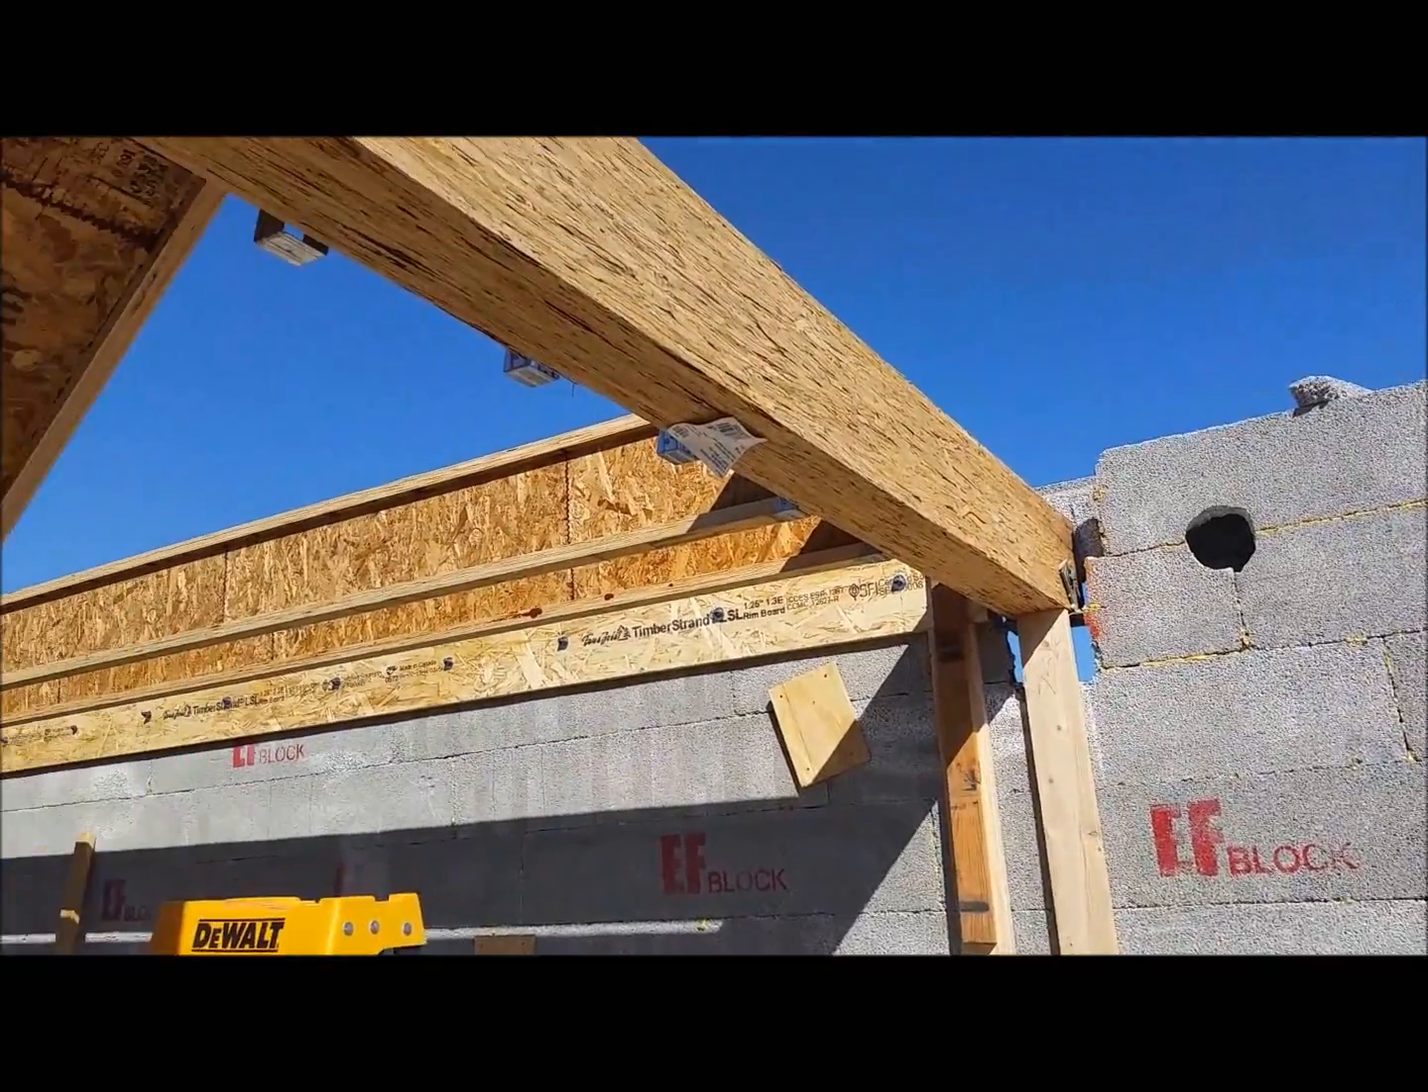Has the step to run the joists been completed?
No.